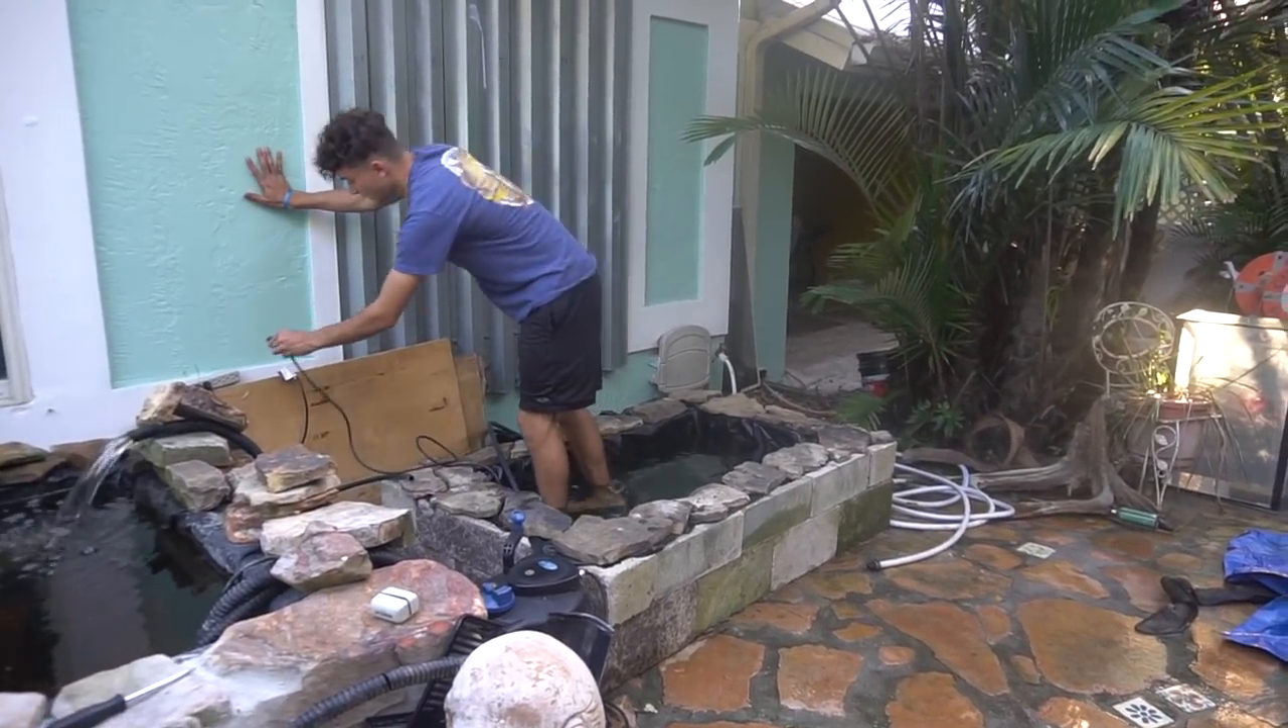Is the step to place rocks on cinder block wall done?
Yes.